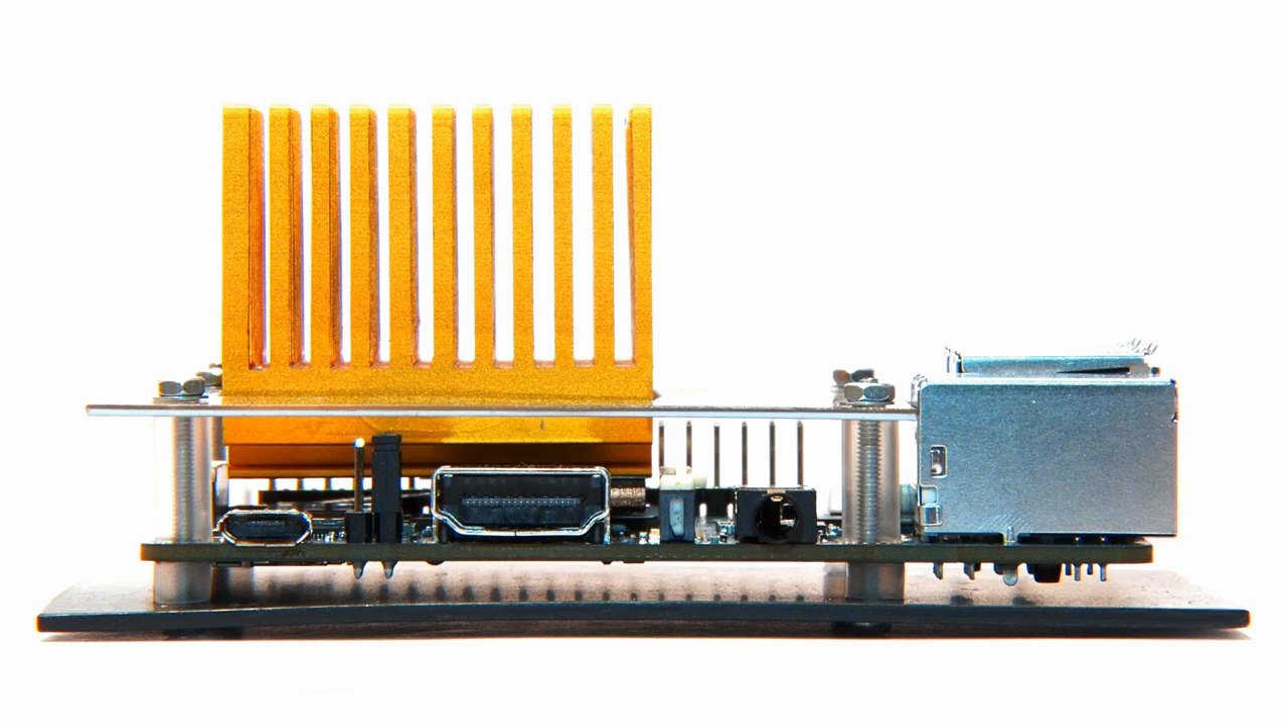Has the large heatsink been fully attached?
Yes.